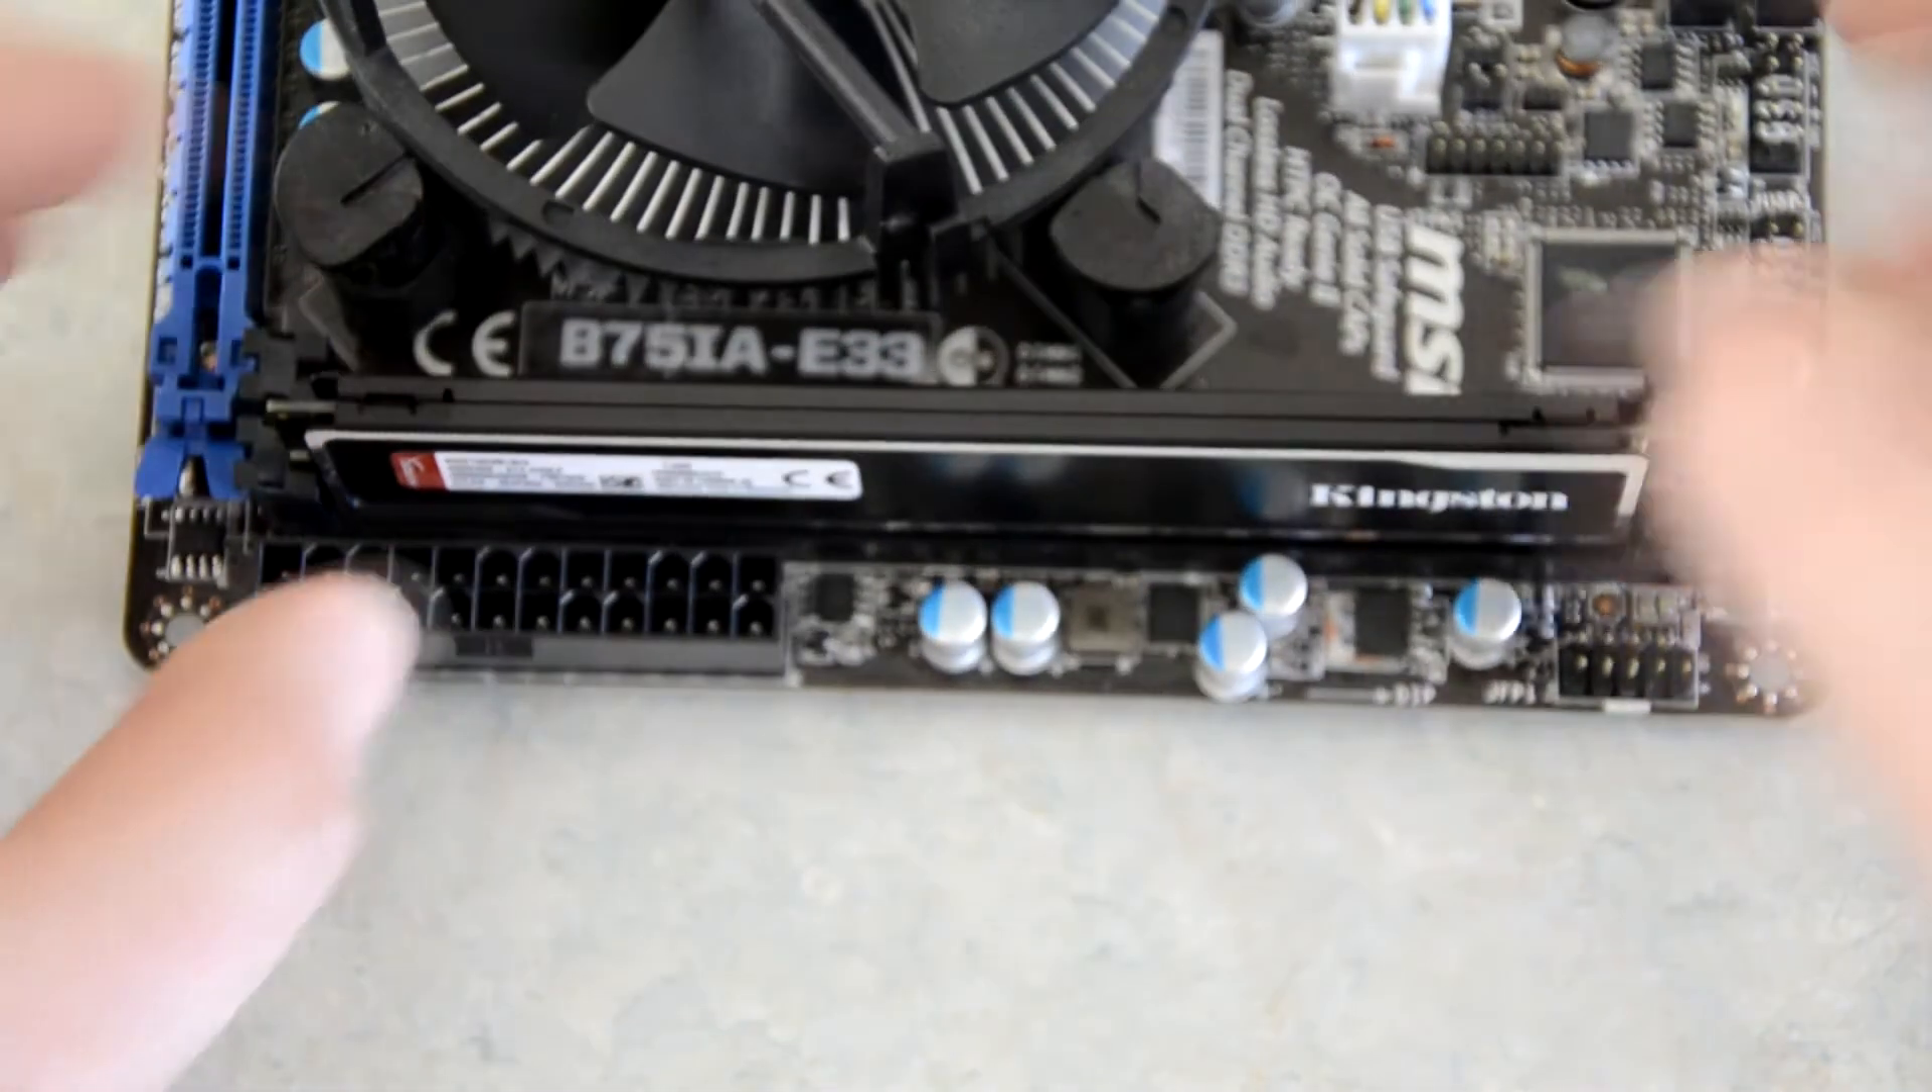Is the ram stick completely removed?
No.